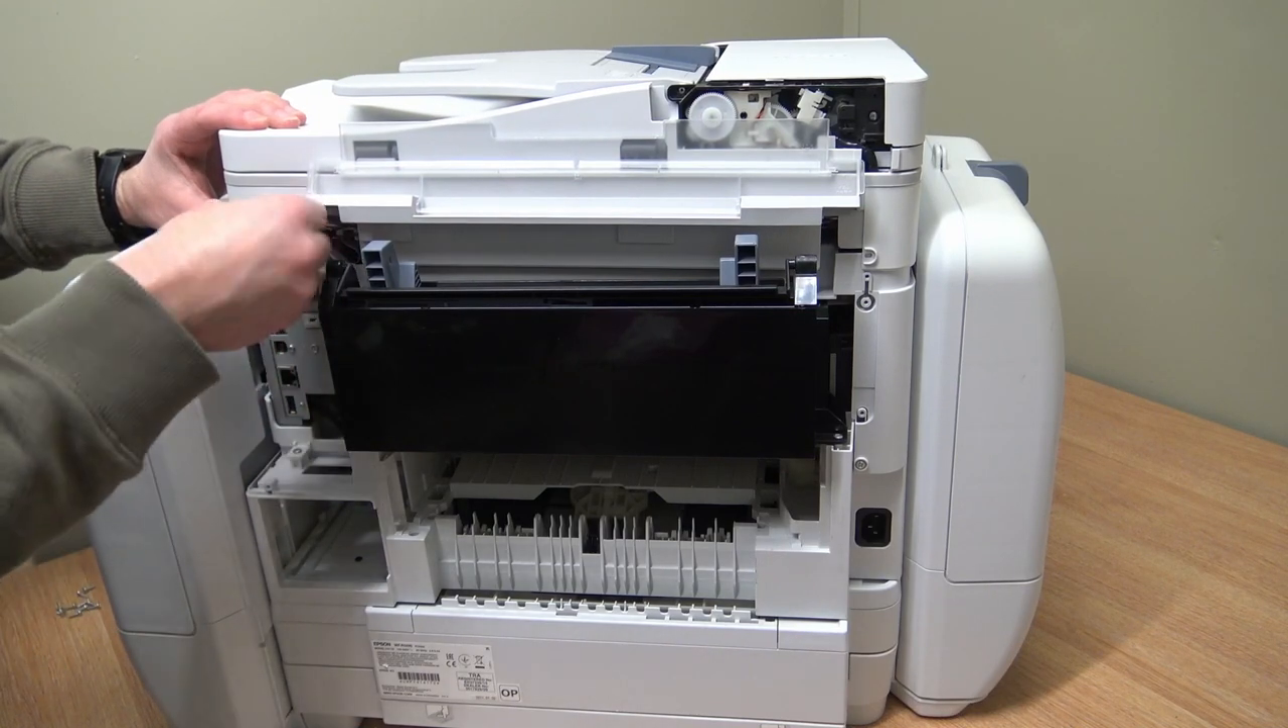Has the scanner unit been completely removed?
No.